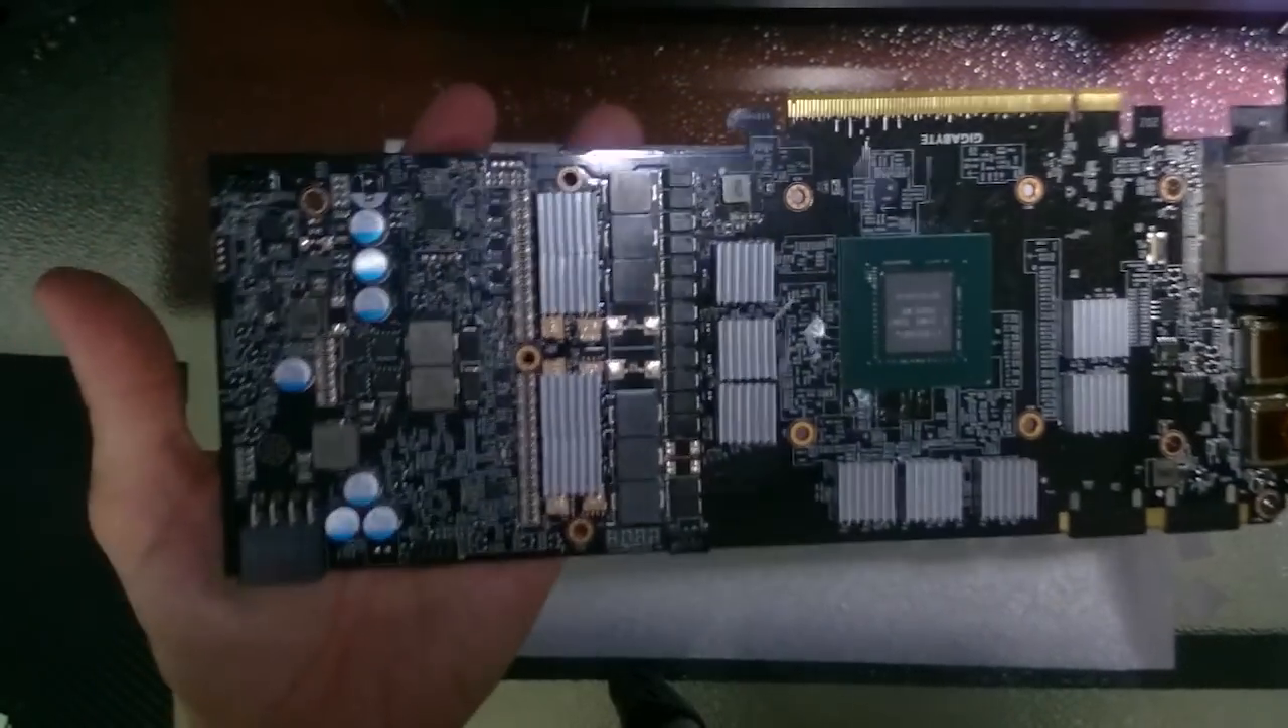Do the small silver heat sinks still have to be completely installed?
No.